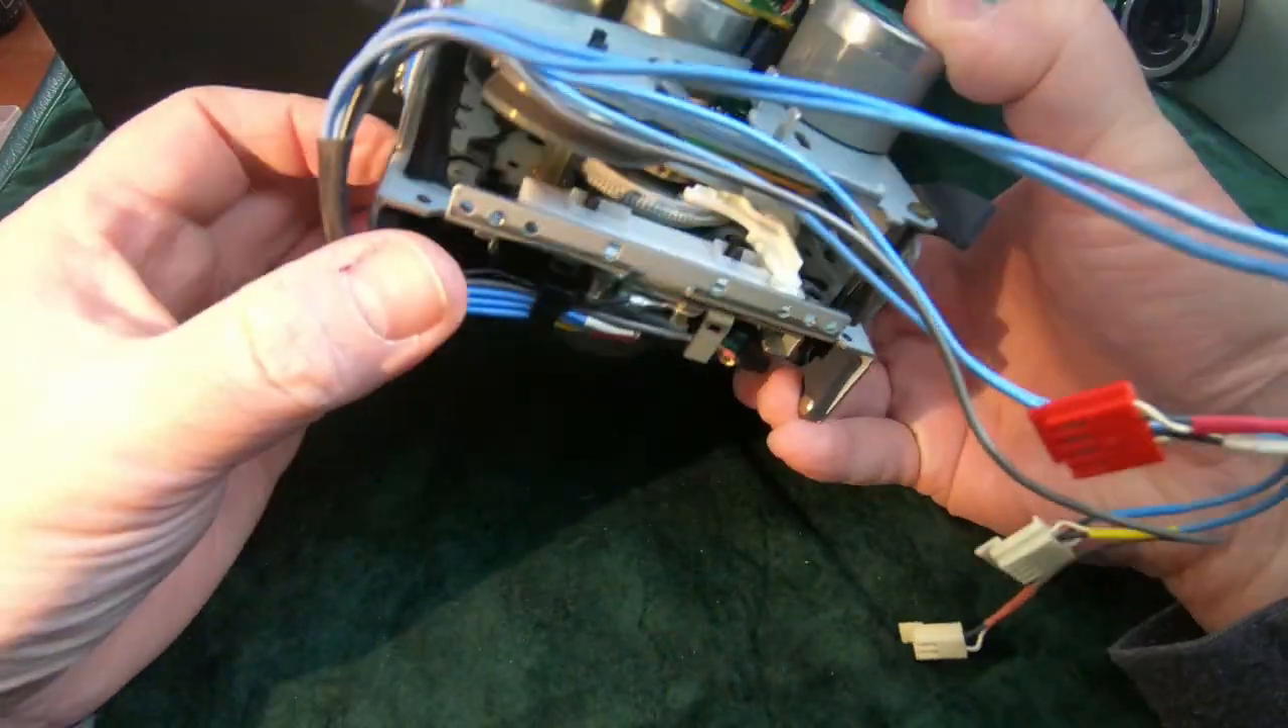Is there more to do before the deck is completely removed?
No.